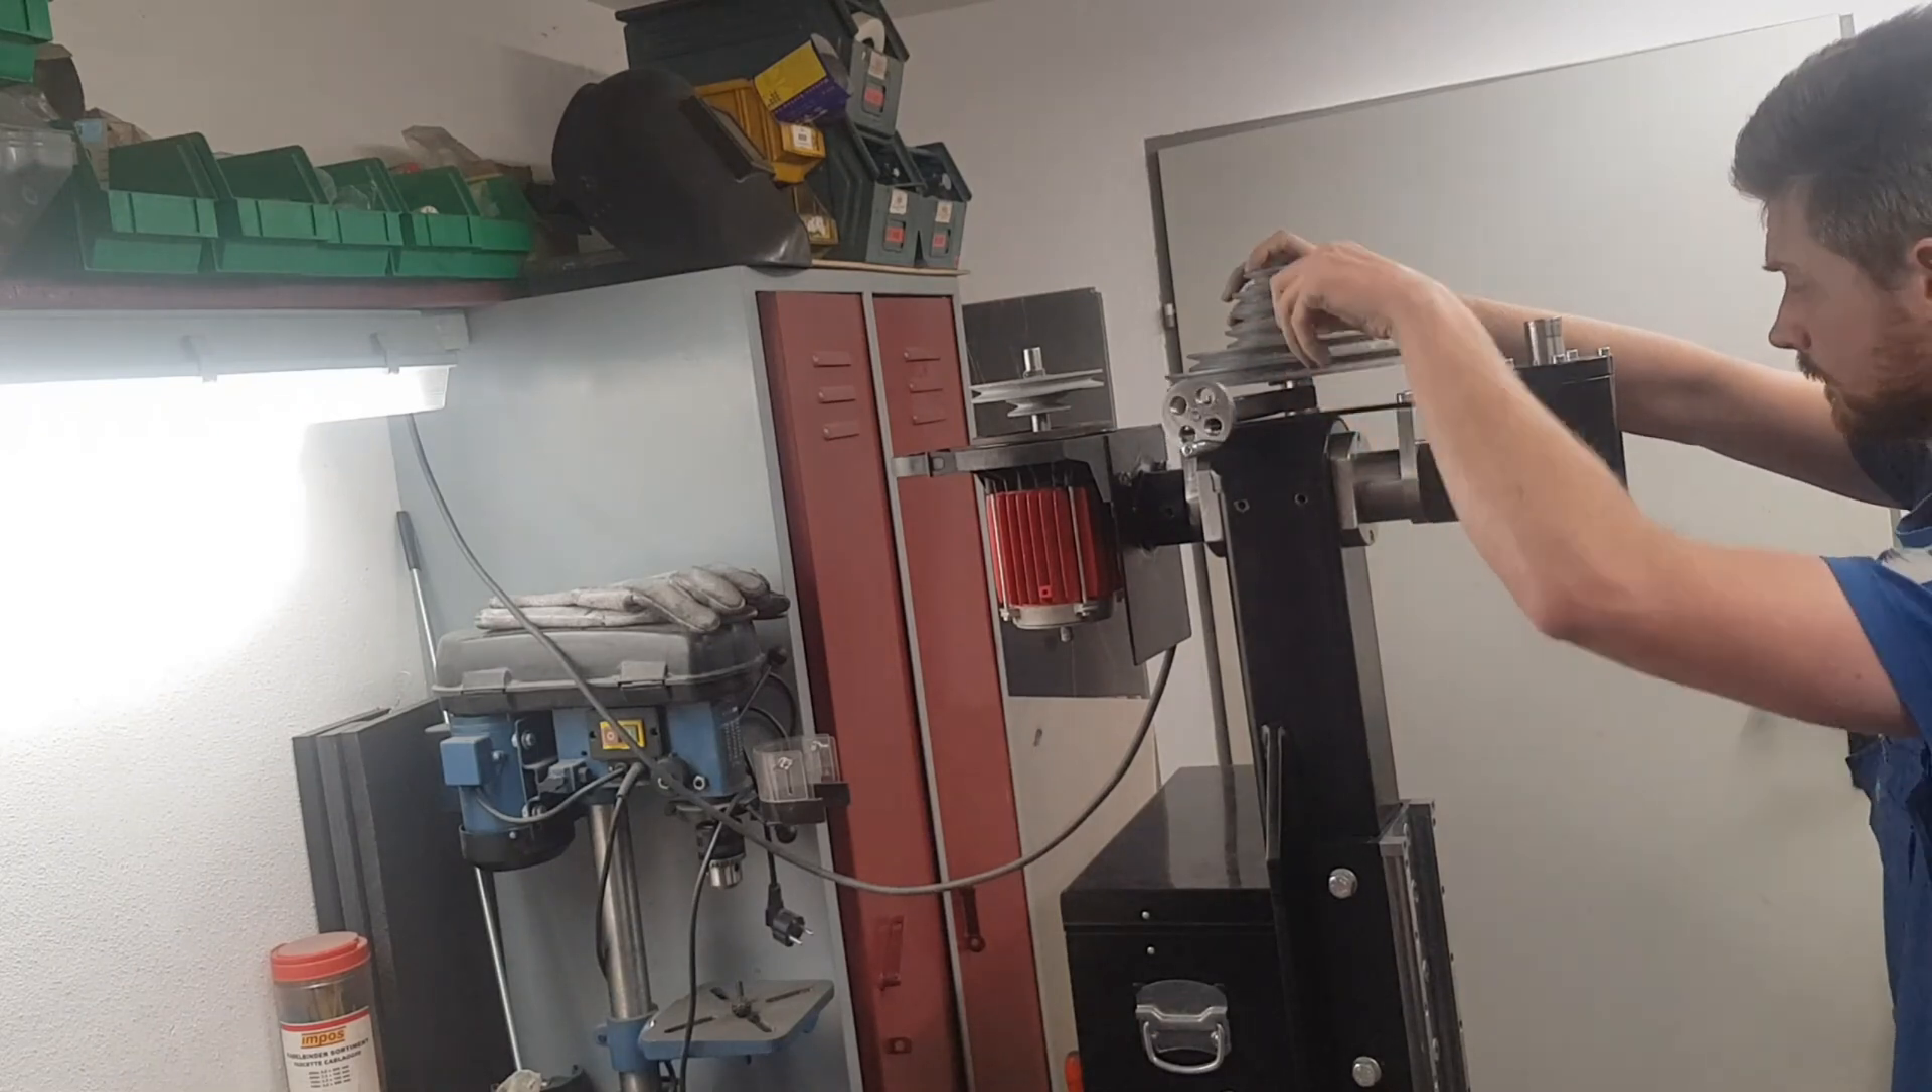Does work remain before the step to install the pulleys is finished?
Yes.